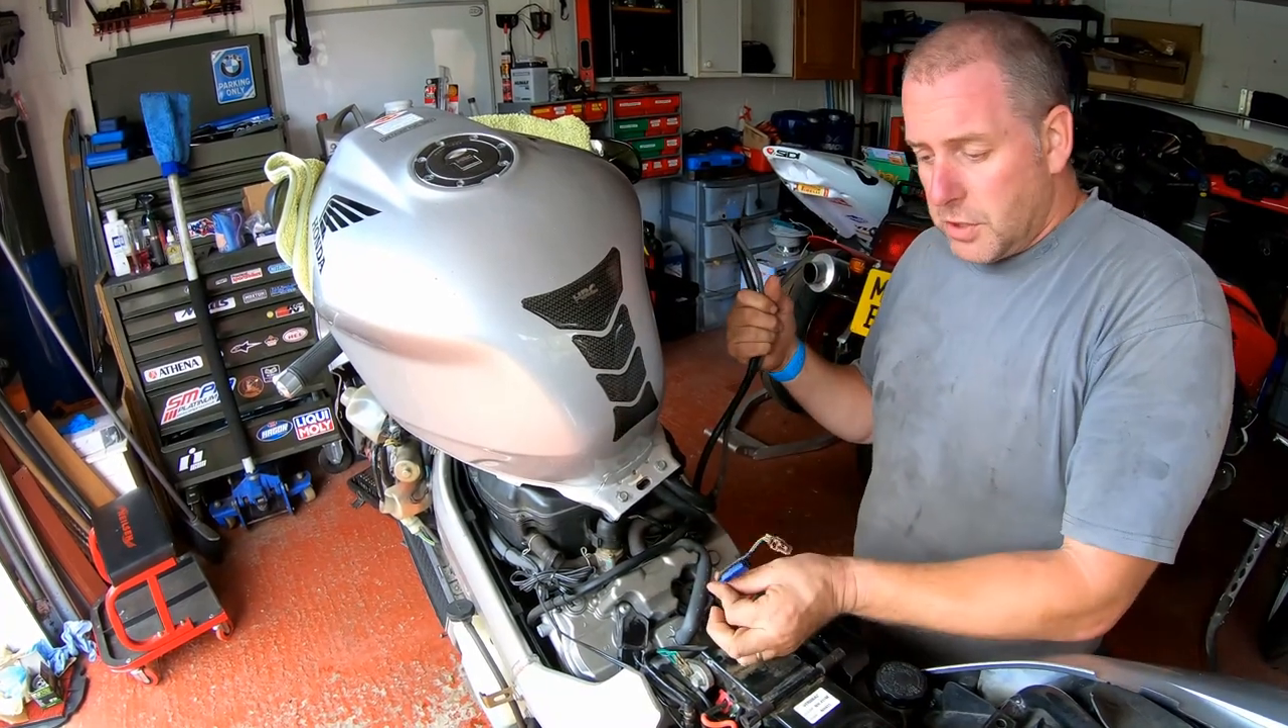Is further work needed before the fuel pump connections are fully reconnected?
Yes.